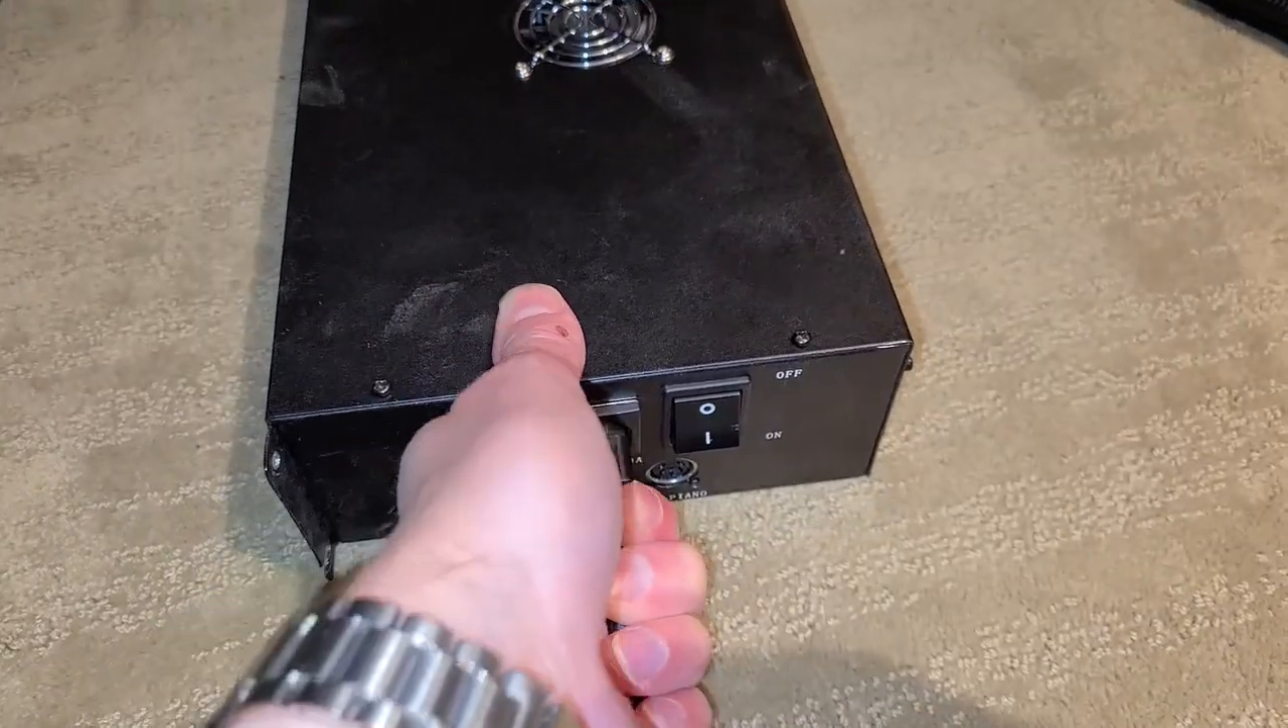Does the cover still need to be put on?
No.